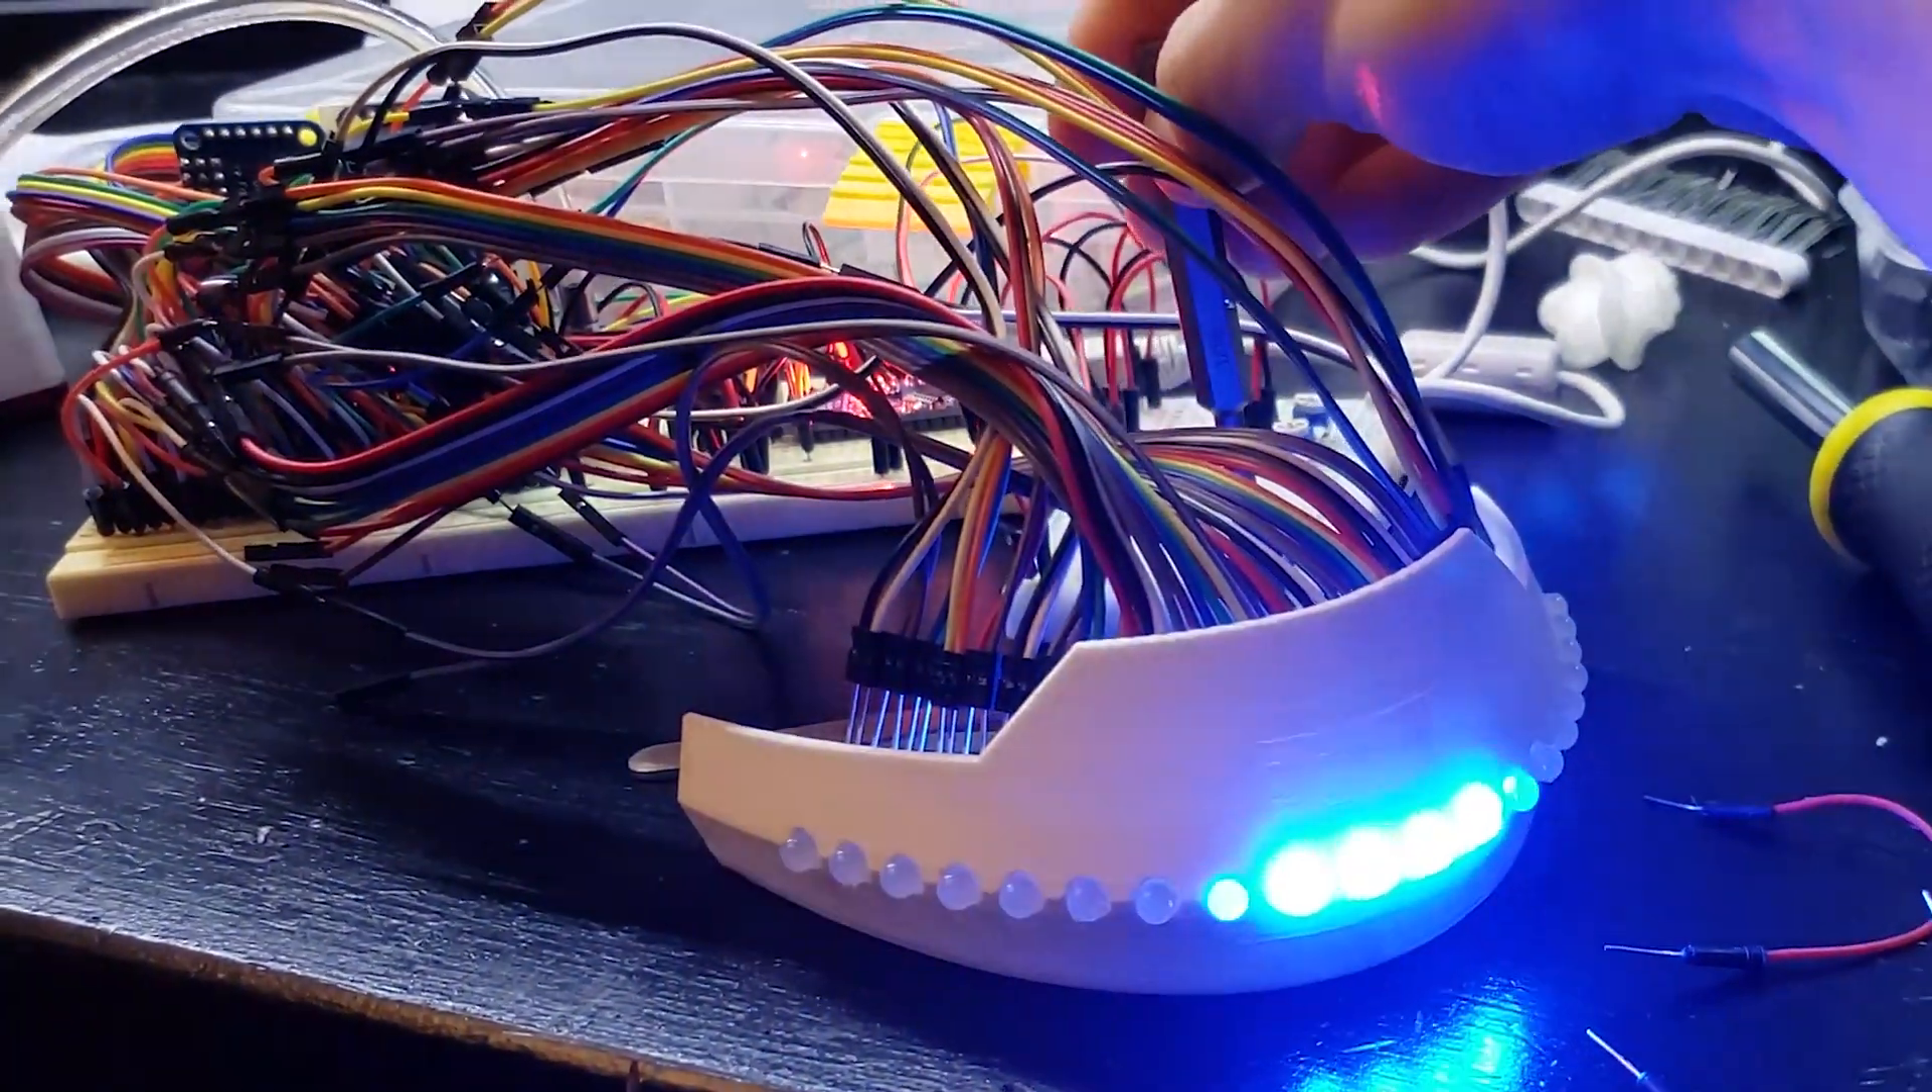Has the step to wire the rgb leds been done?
Yes.